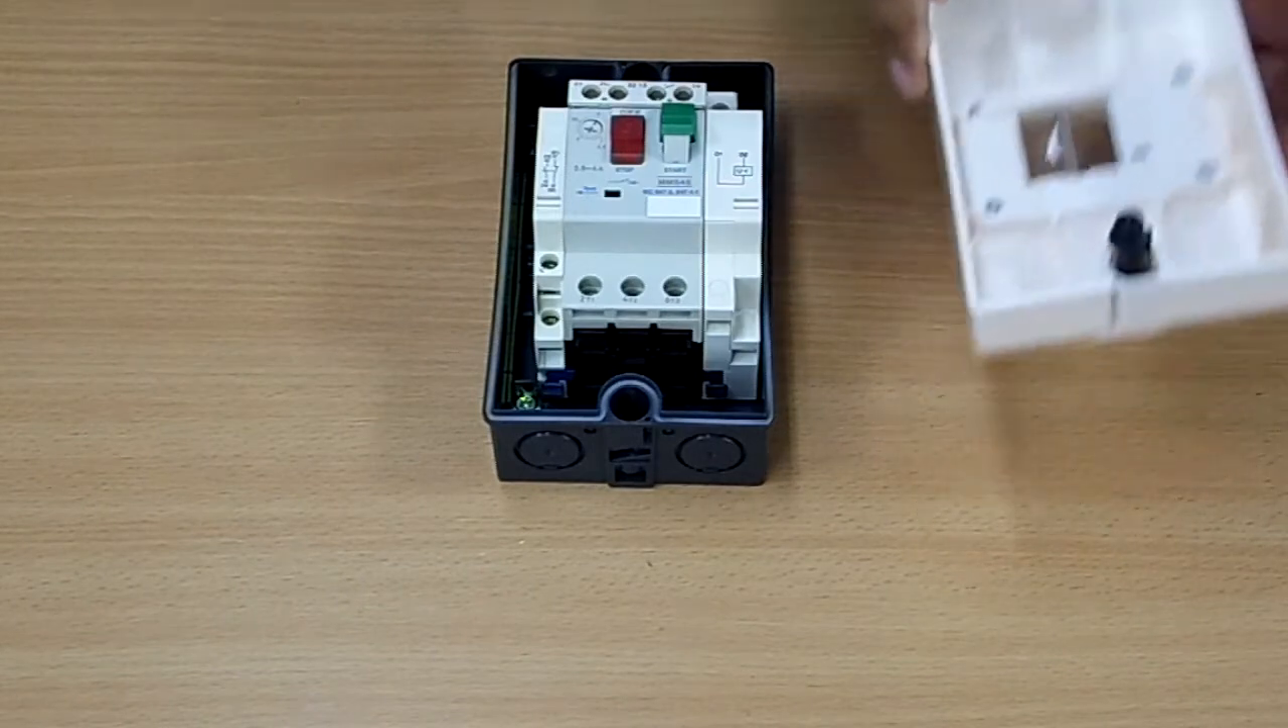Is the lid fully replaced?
No.